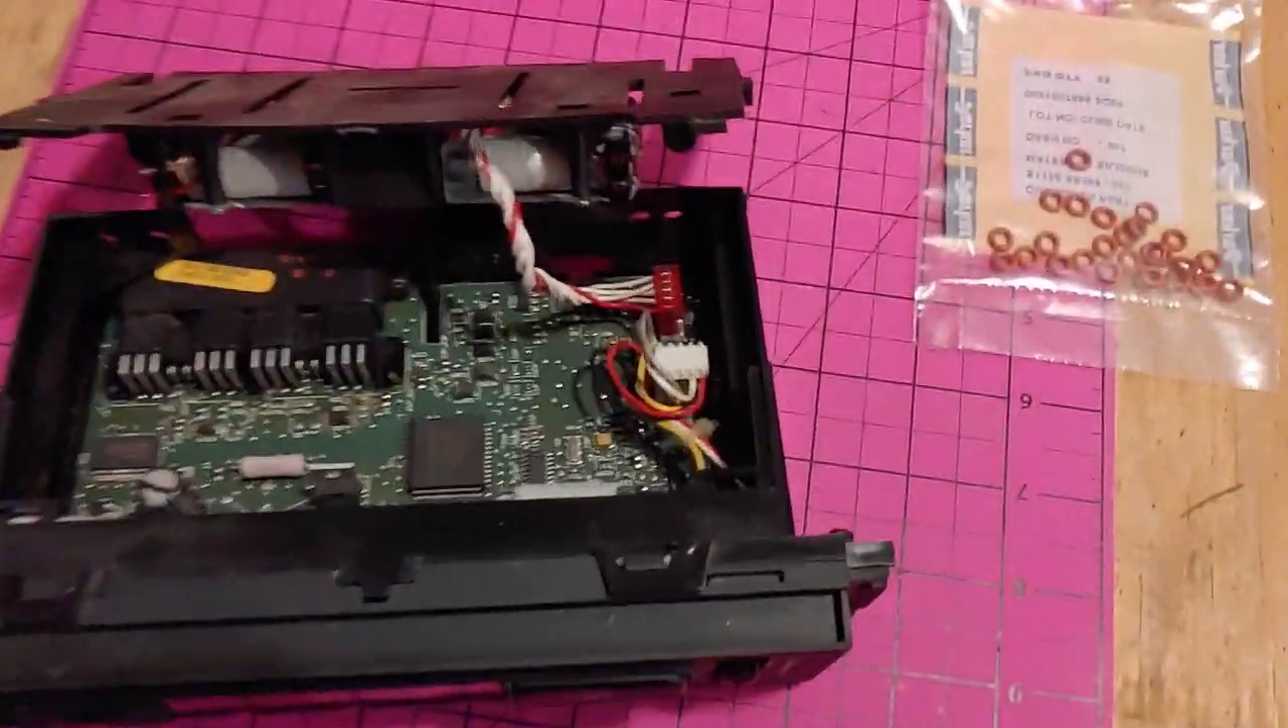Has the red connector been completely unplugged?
No.